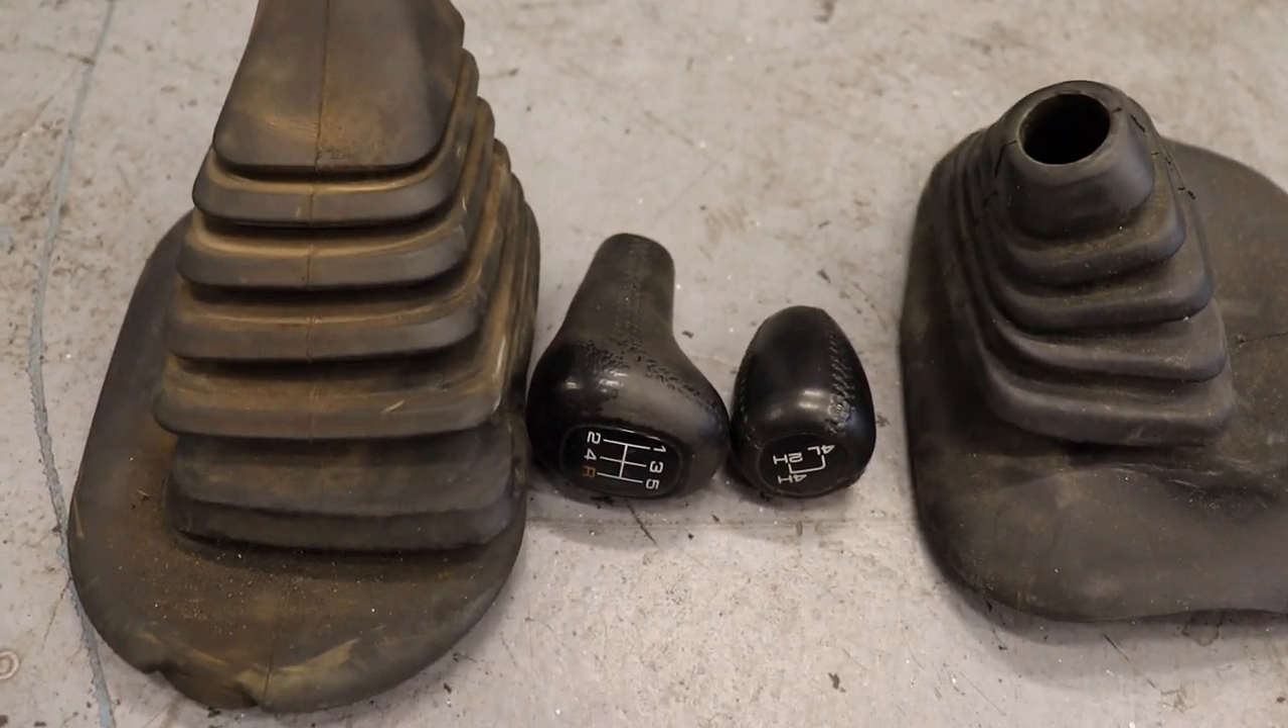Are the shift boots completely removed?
Yes.